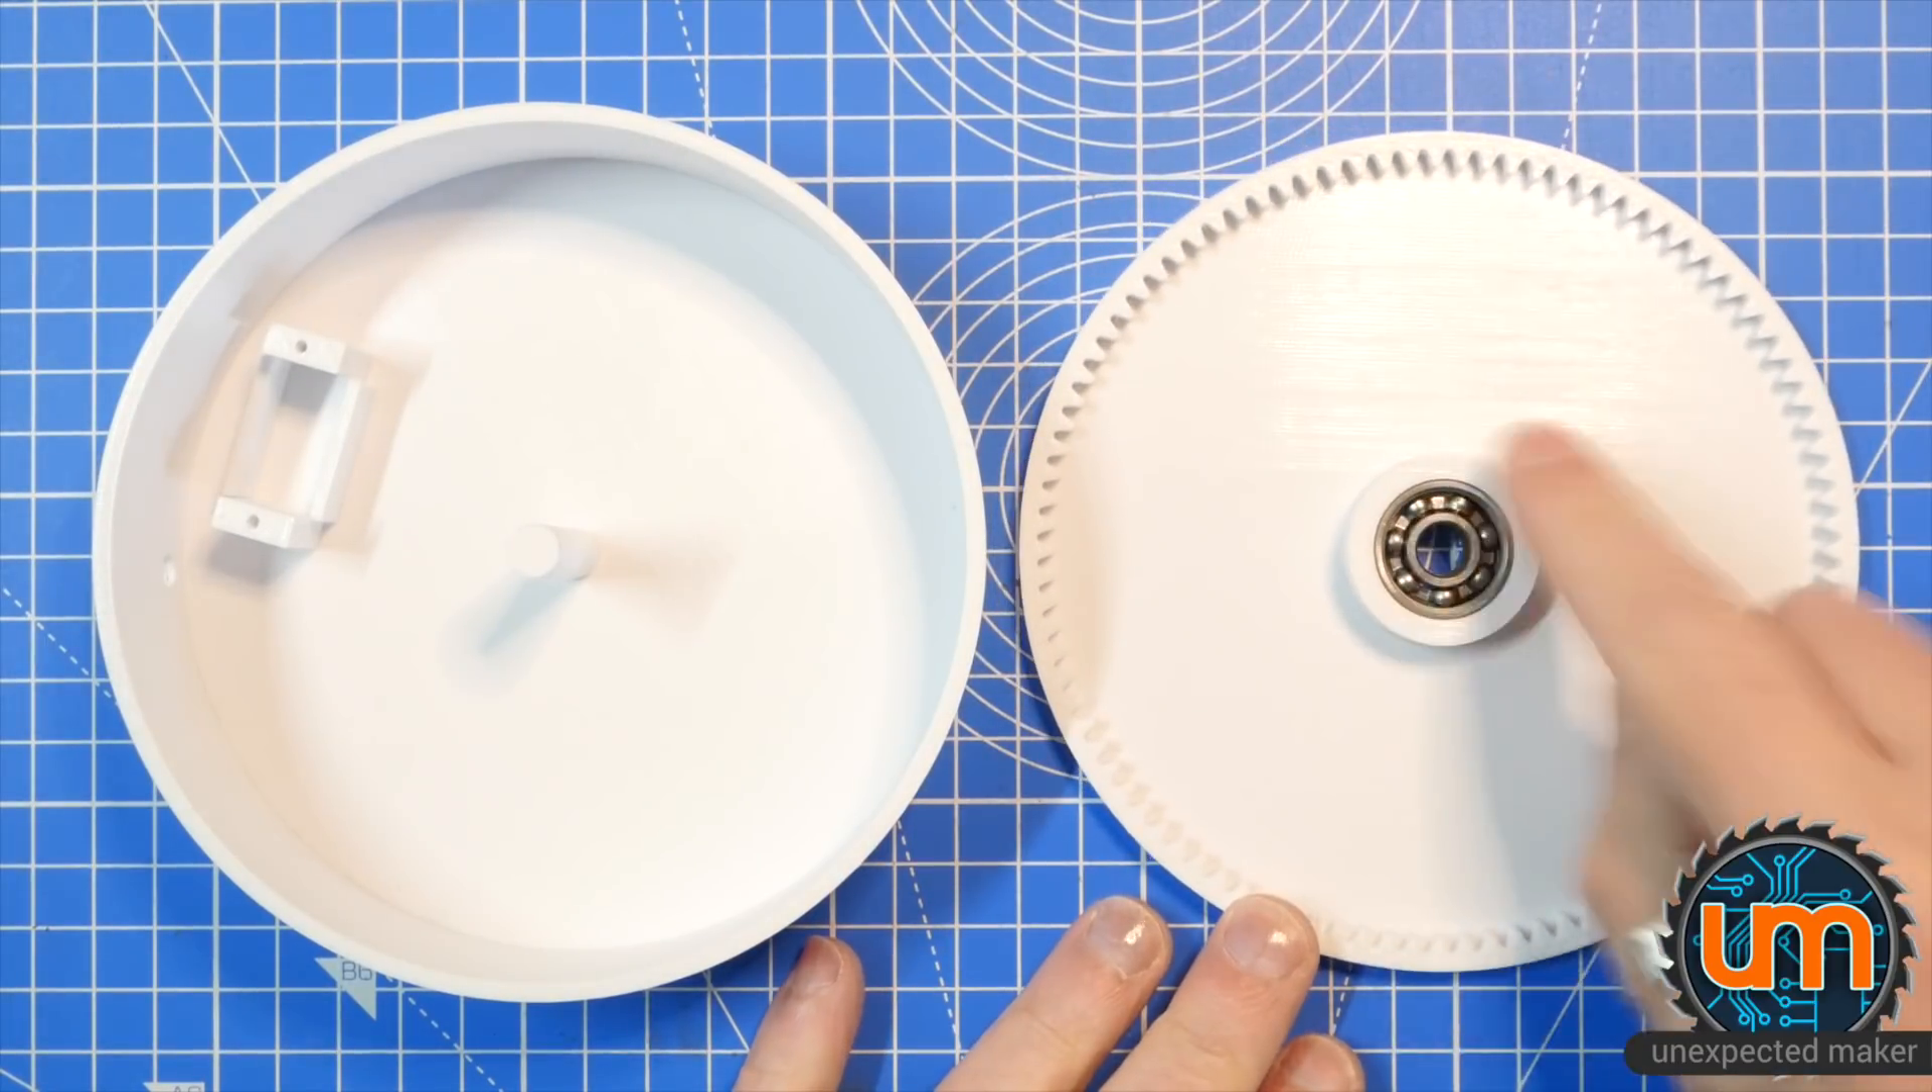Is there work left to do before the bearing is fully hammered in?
No.